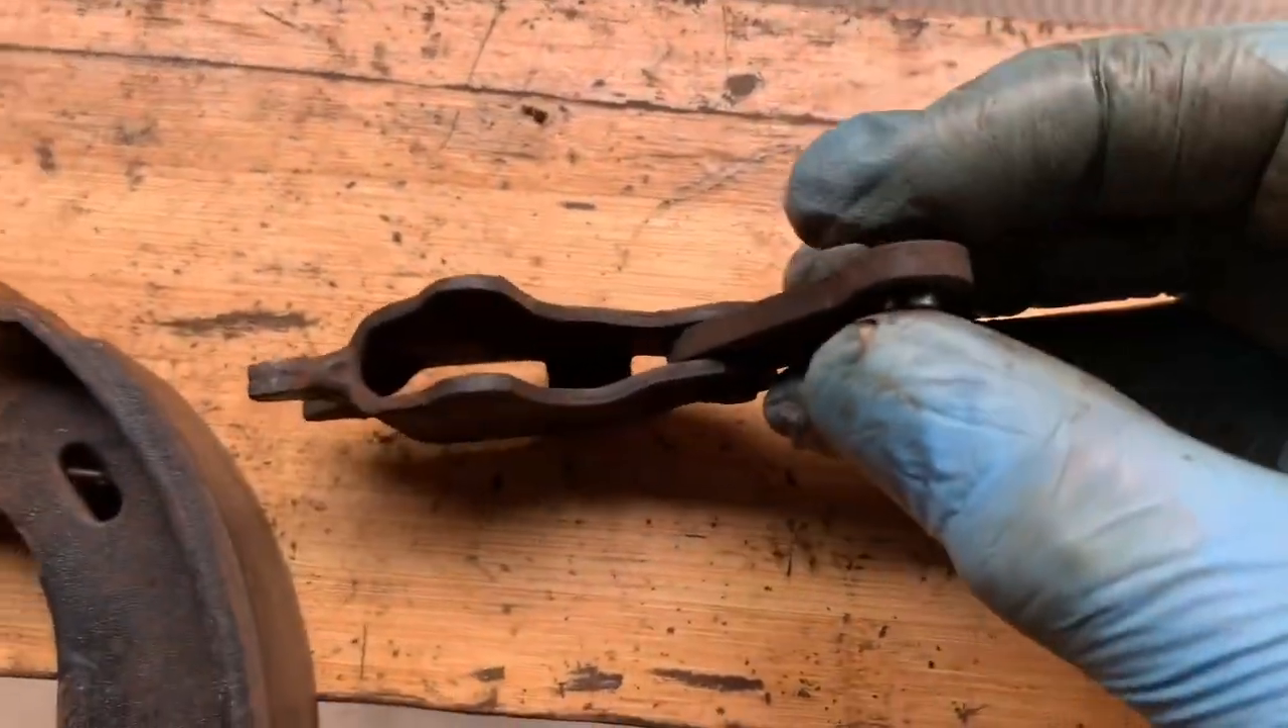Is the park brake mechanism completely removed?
Yes.